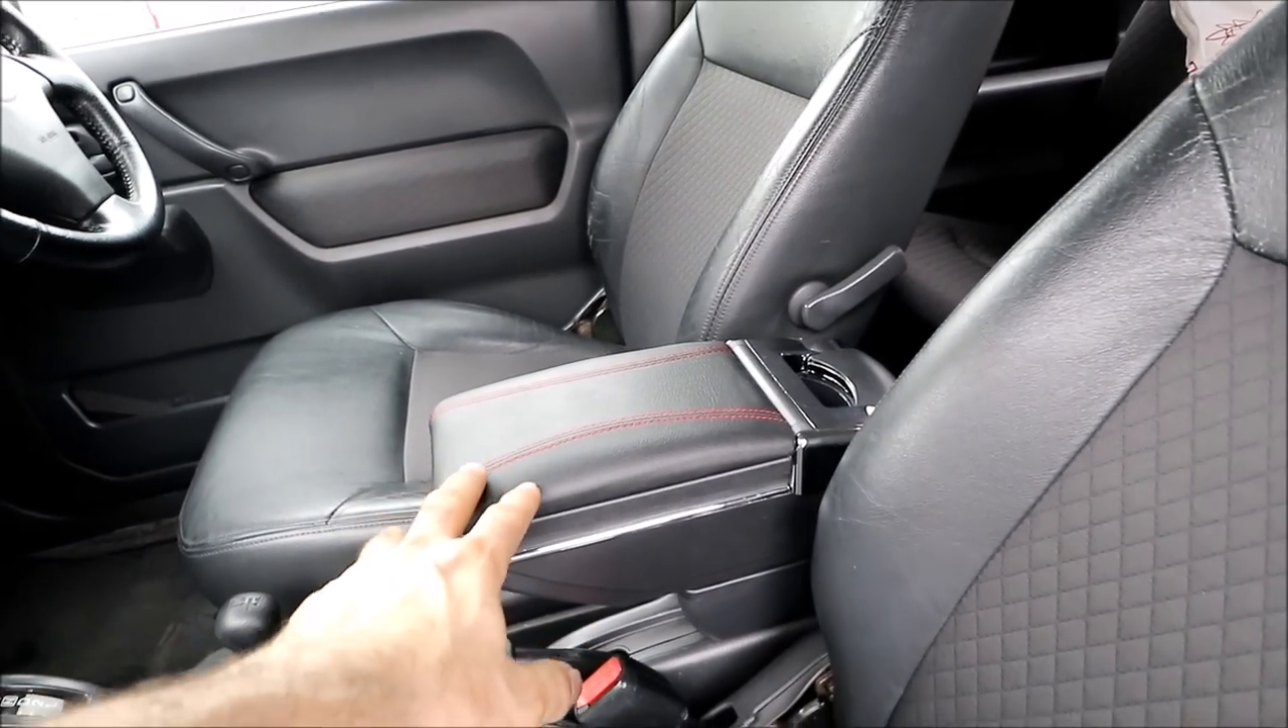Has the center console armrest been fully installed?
Yes.